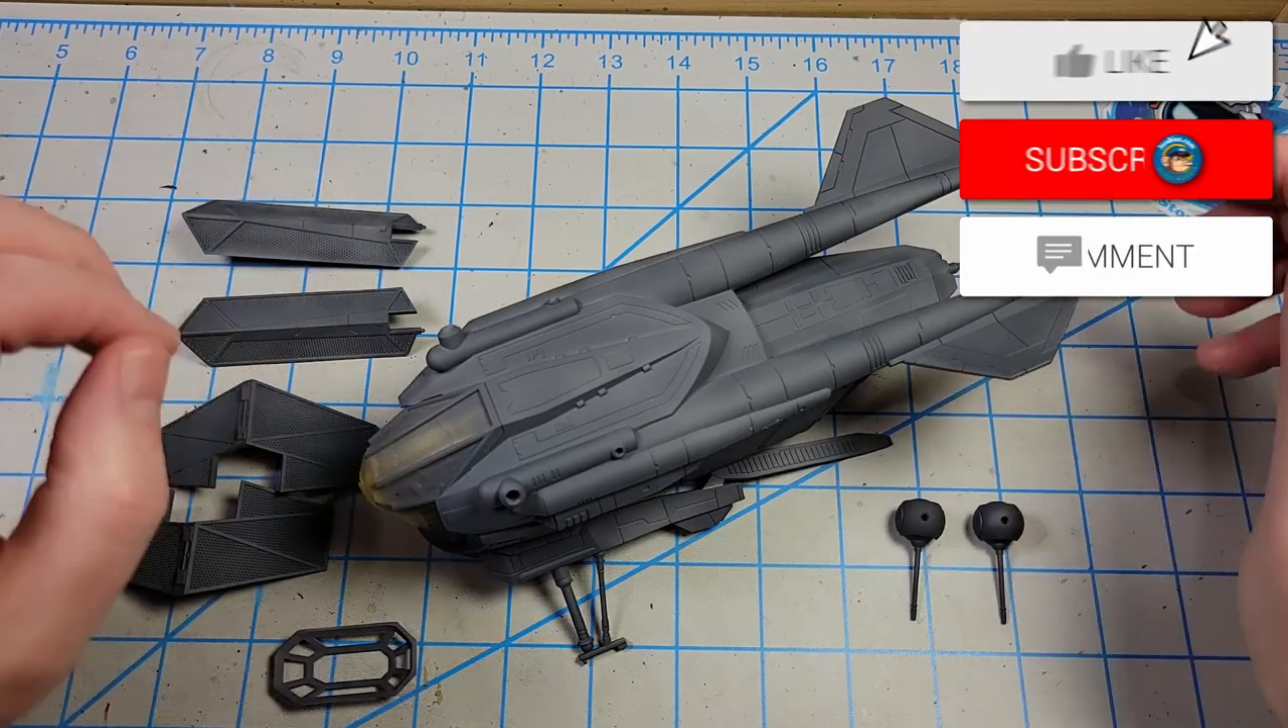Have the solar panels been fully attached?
No.